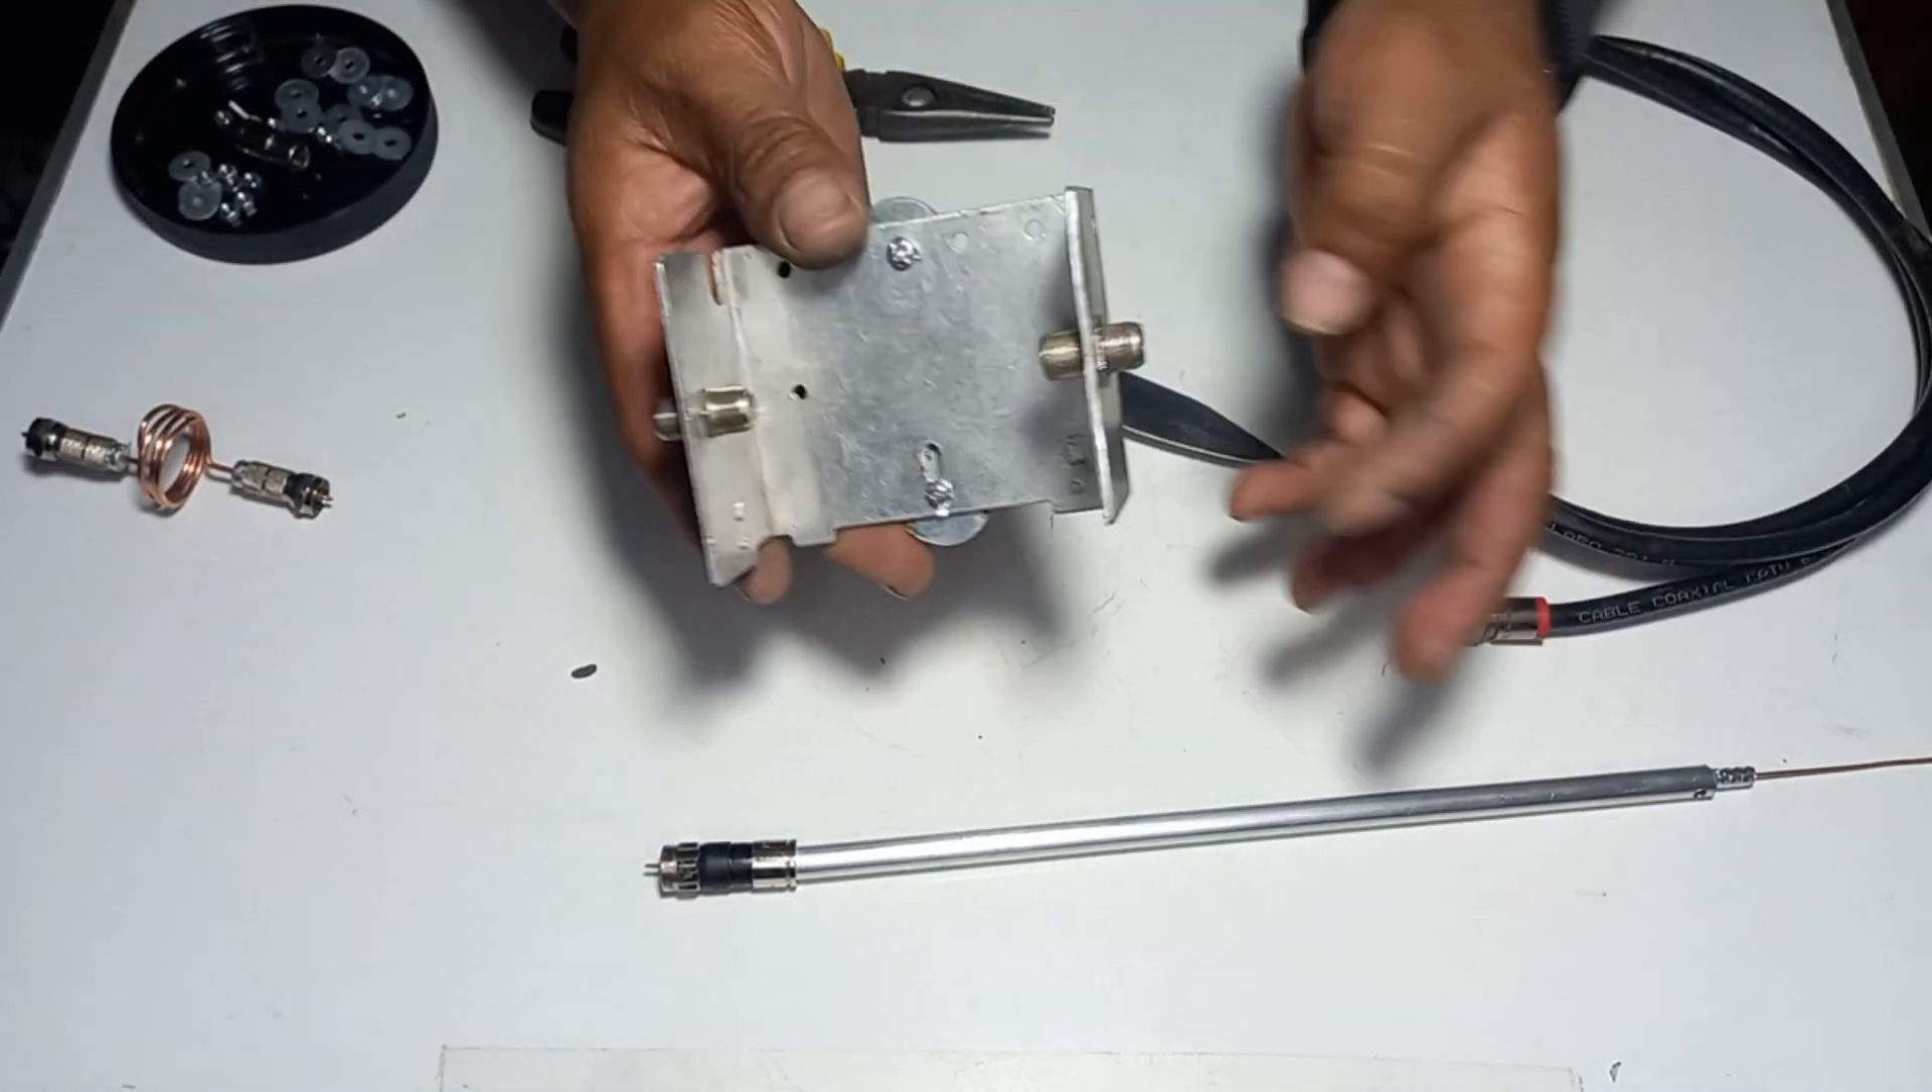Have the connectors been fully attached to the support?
Yes.